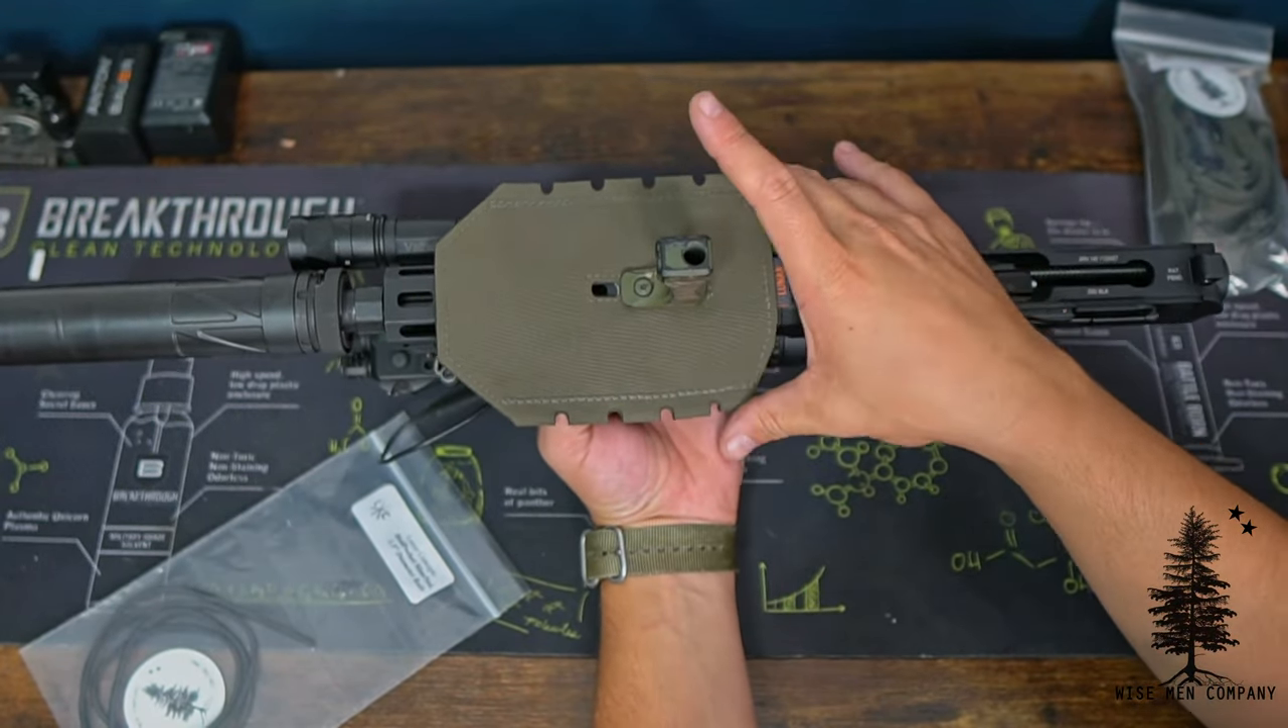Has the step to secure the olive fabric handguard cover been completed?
No.